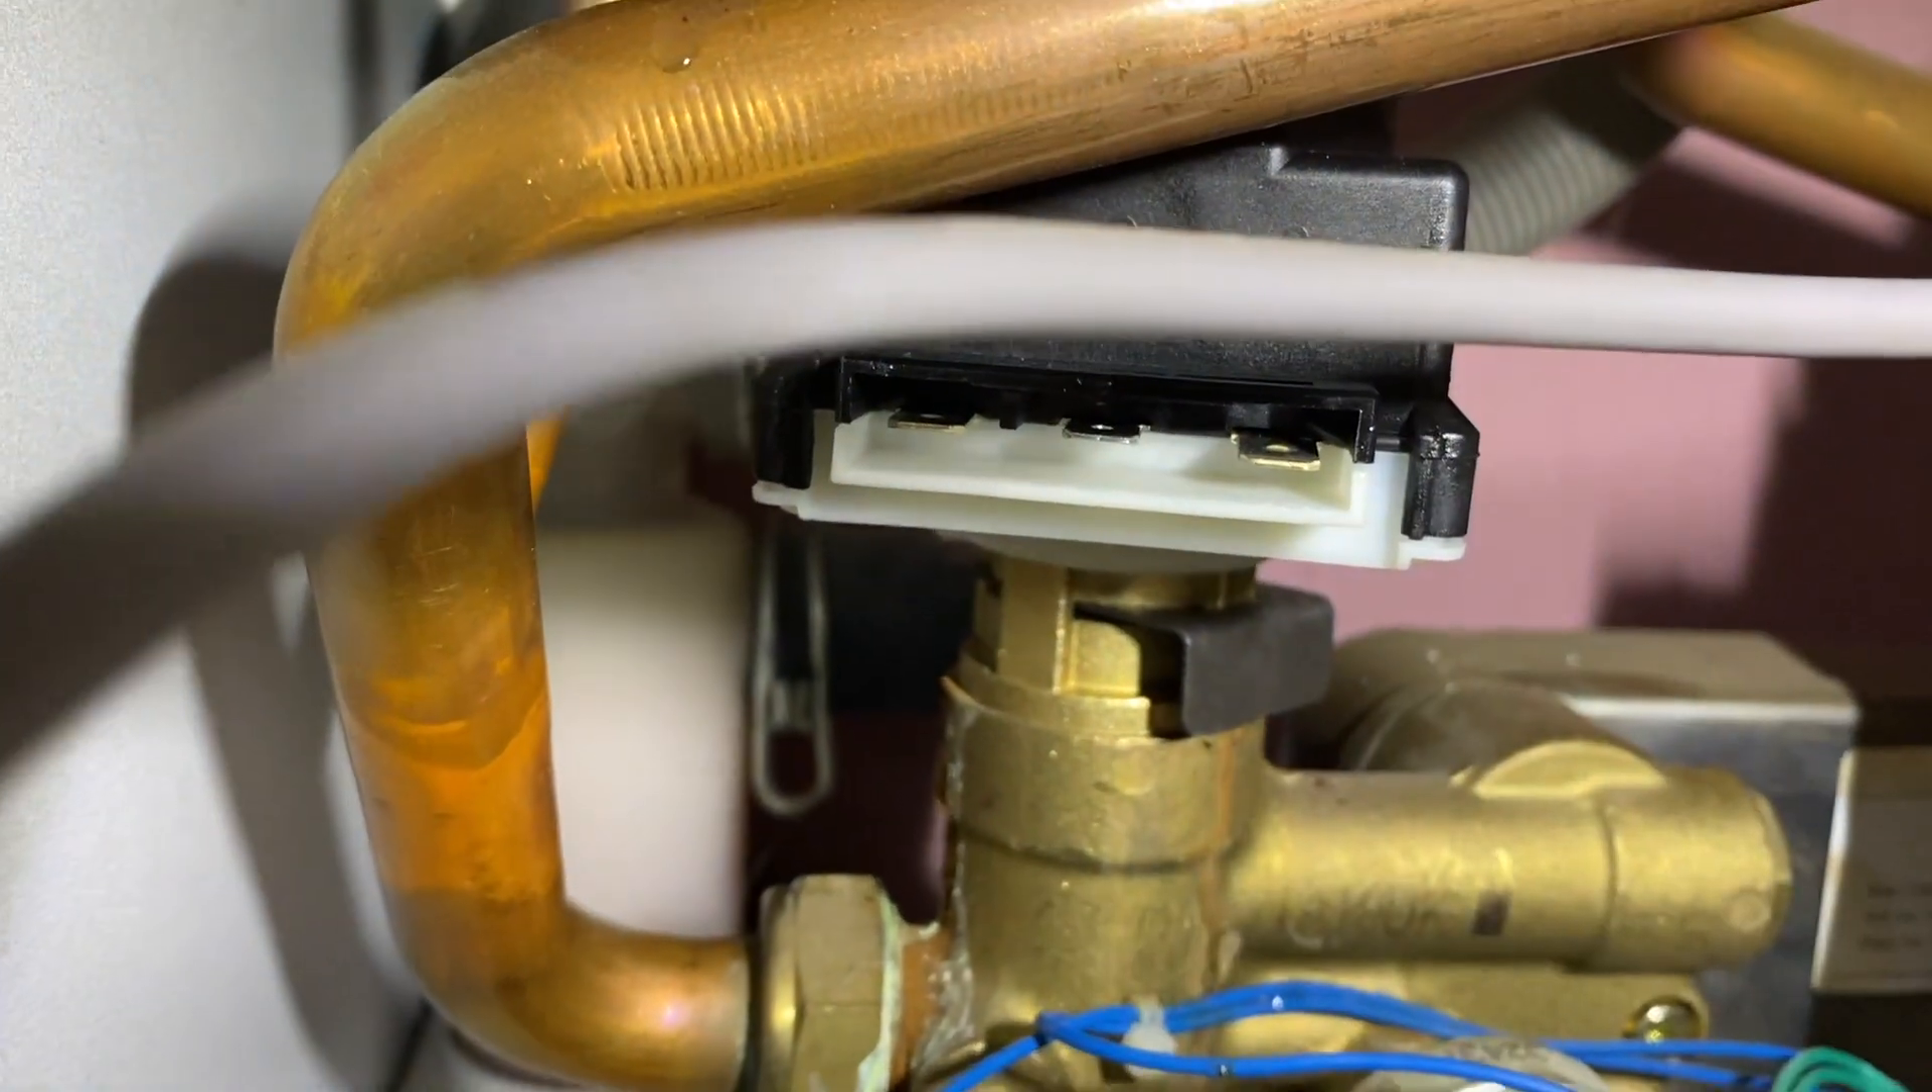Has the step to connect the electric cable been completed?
No.